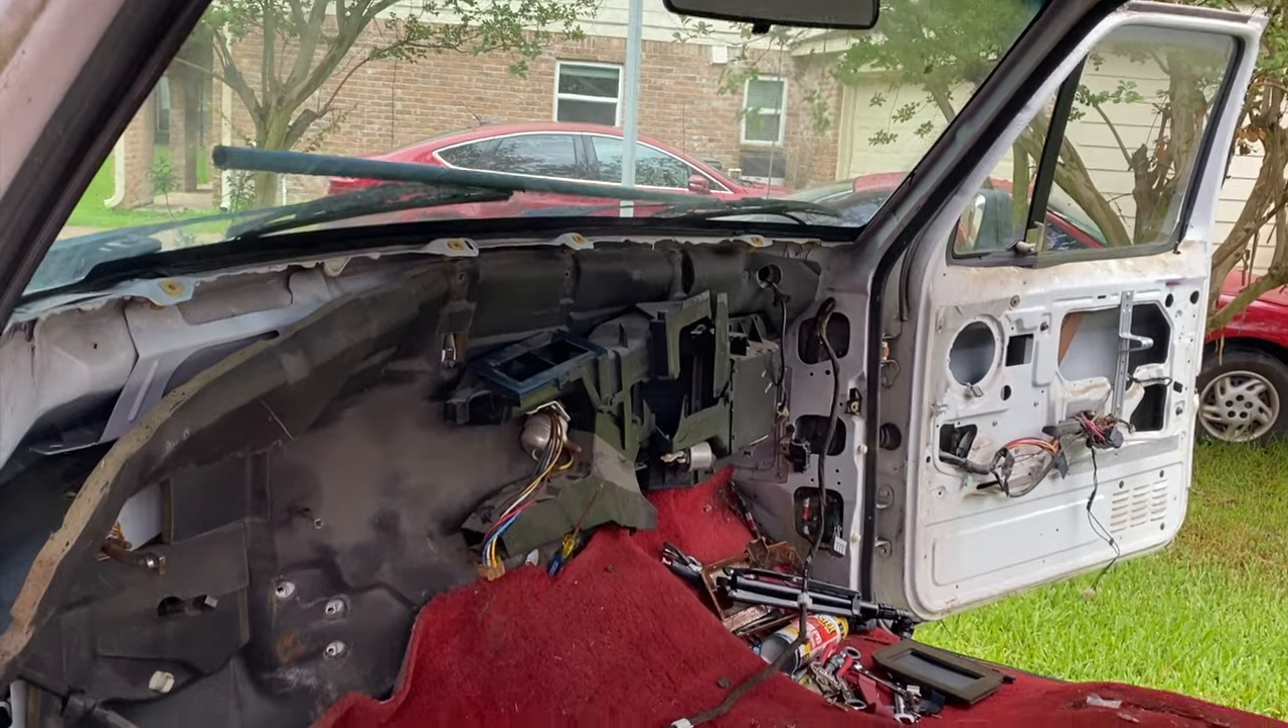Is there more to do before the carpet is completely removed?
Yes.